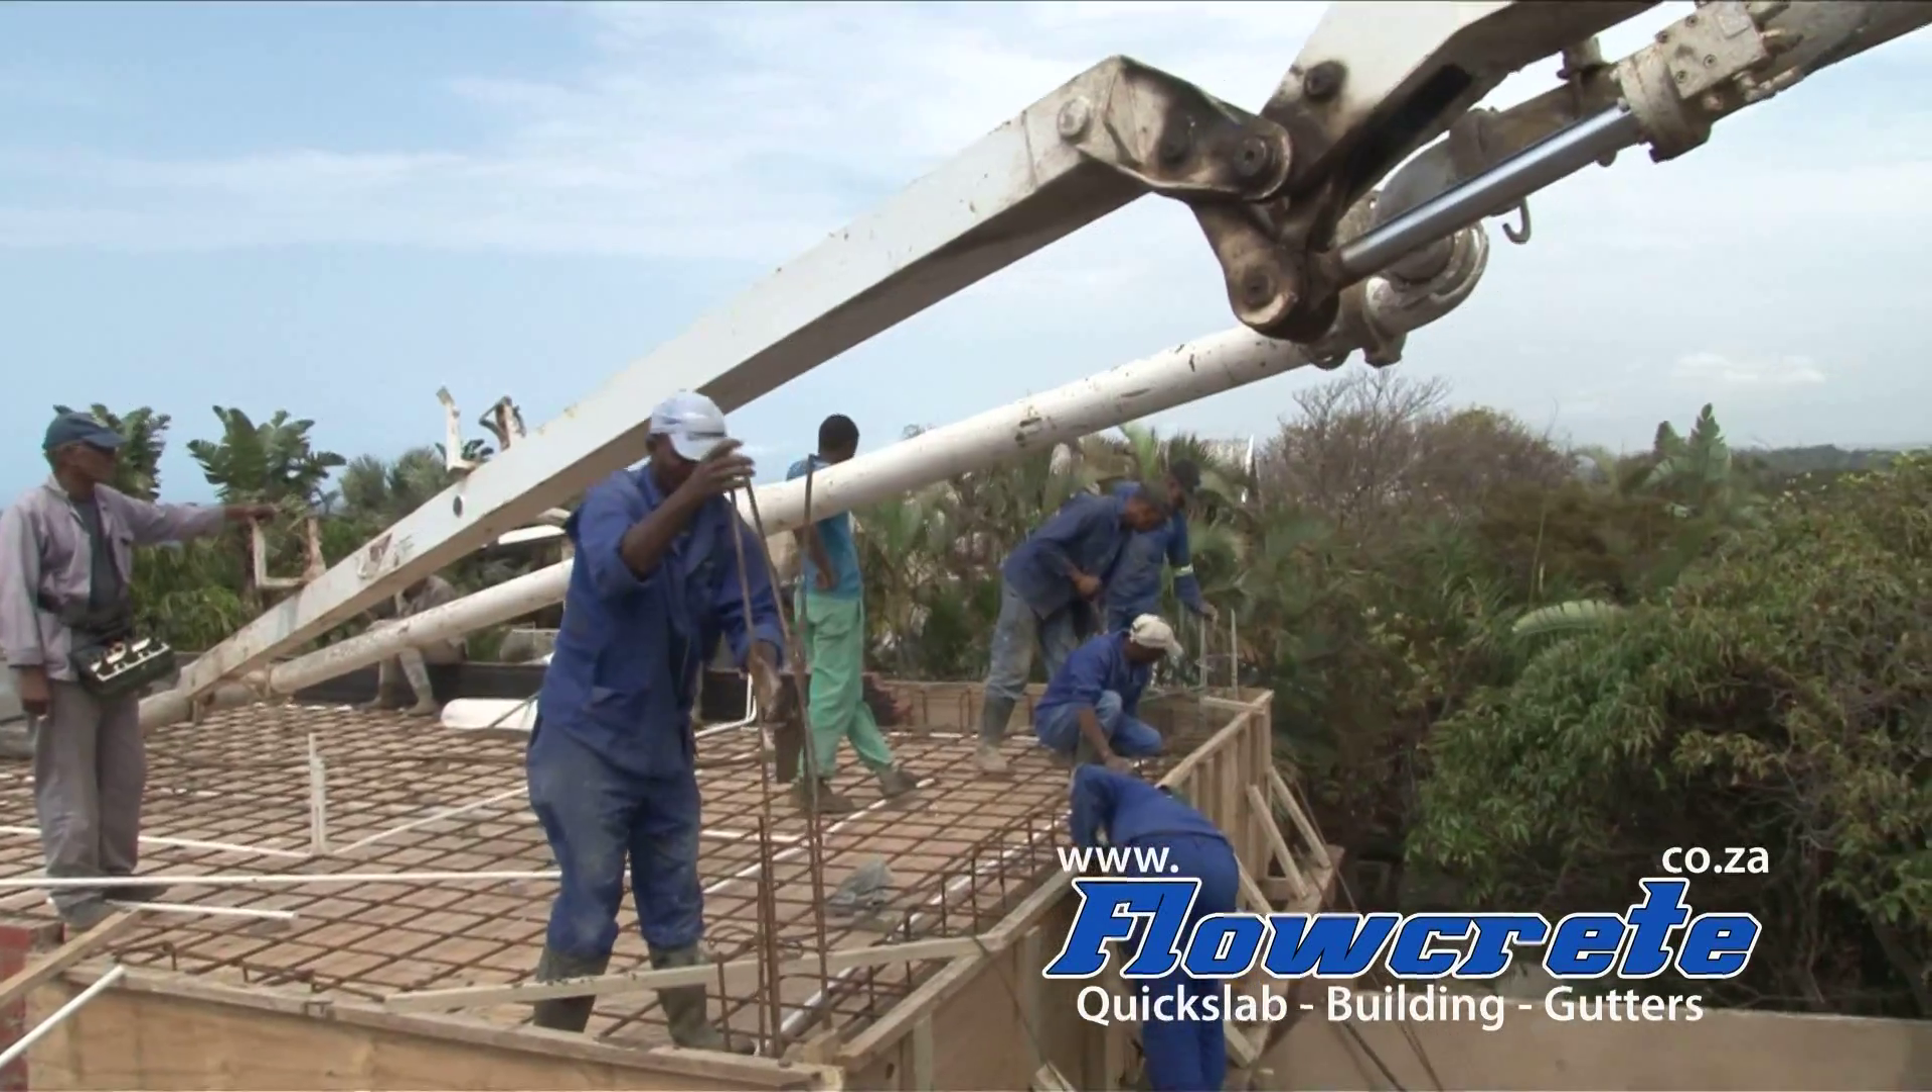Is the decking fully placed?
Yes.